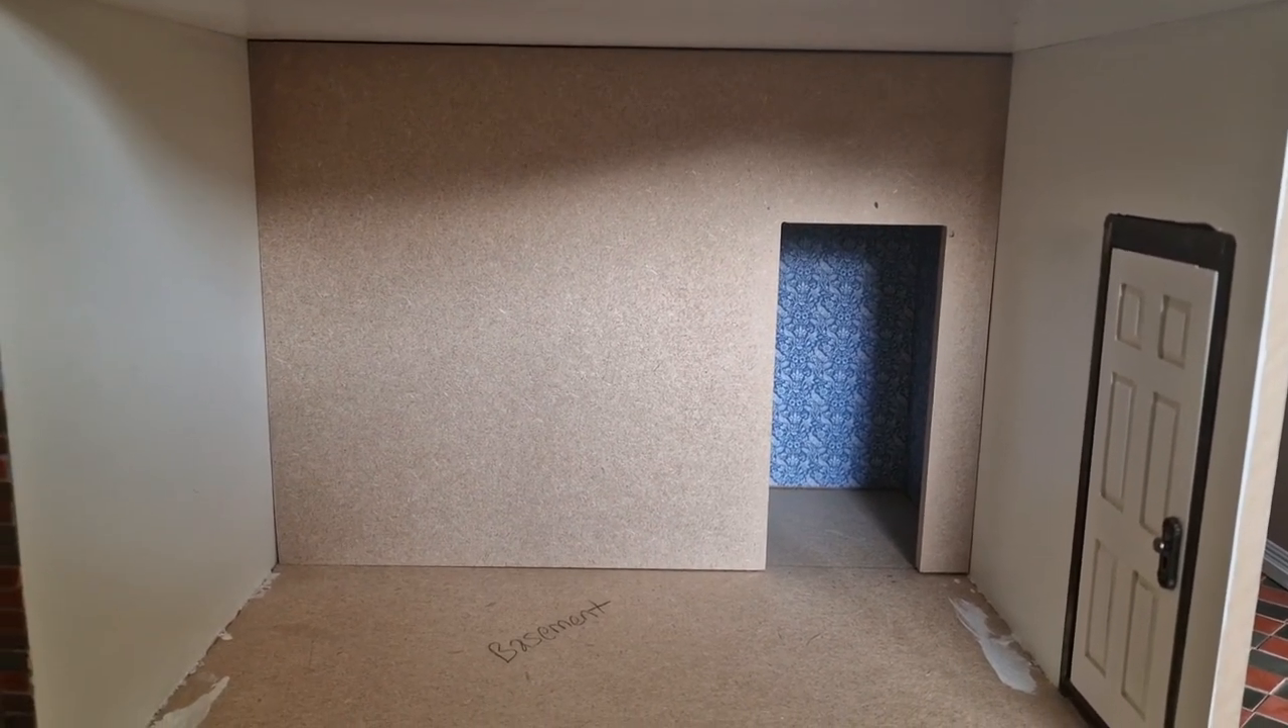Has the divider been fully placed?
Yes.